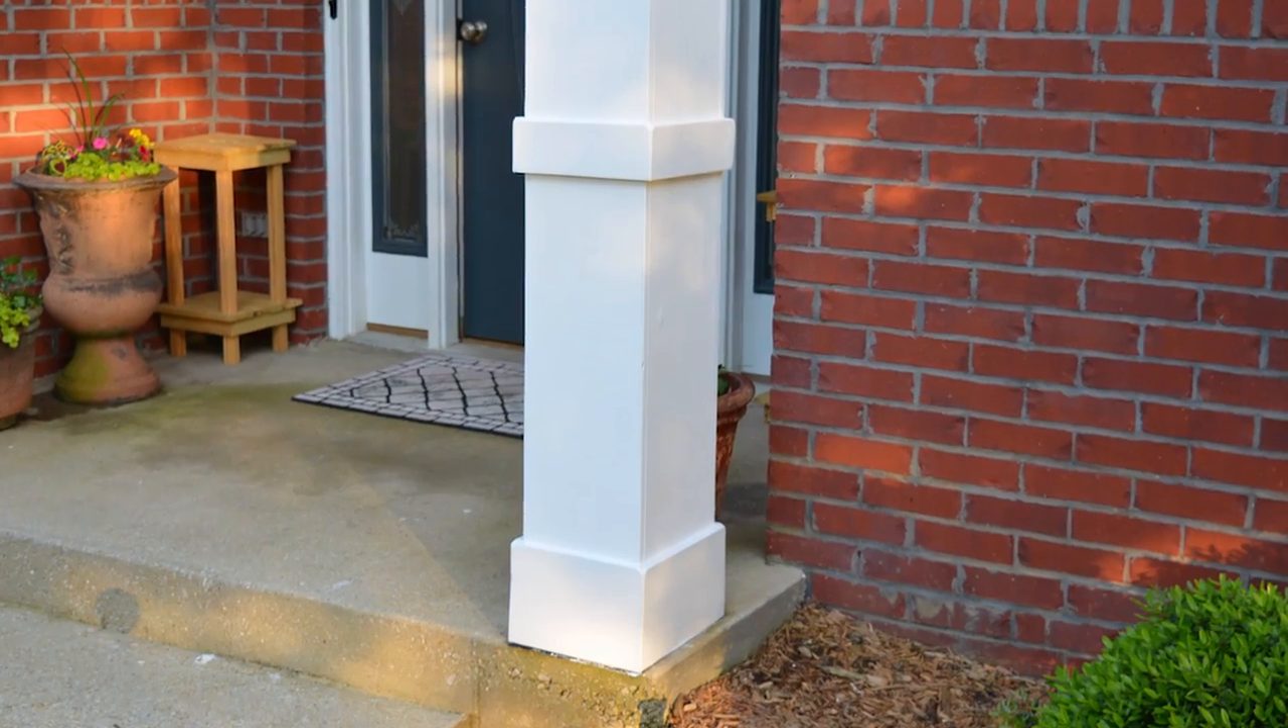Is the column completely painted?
Yes.